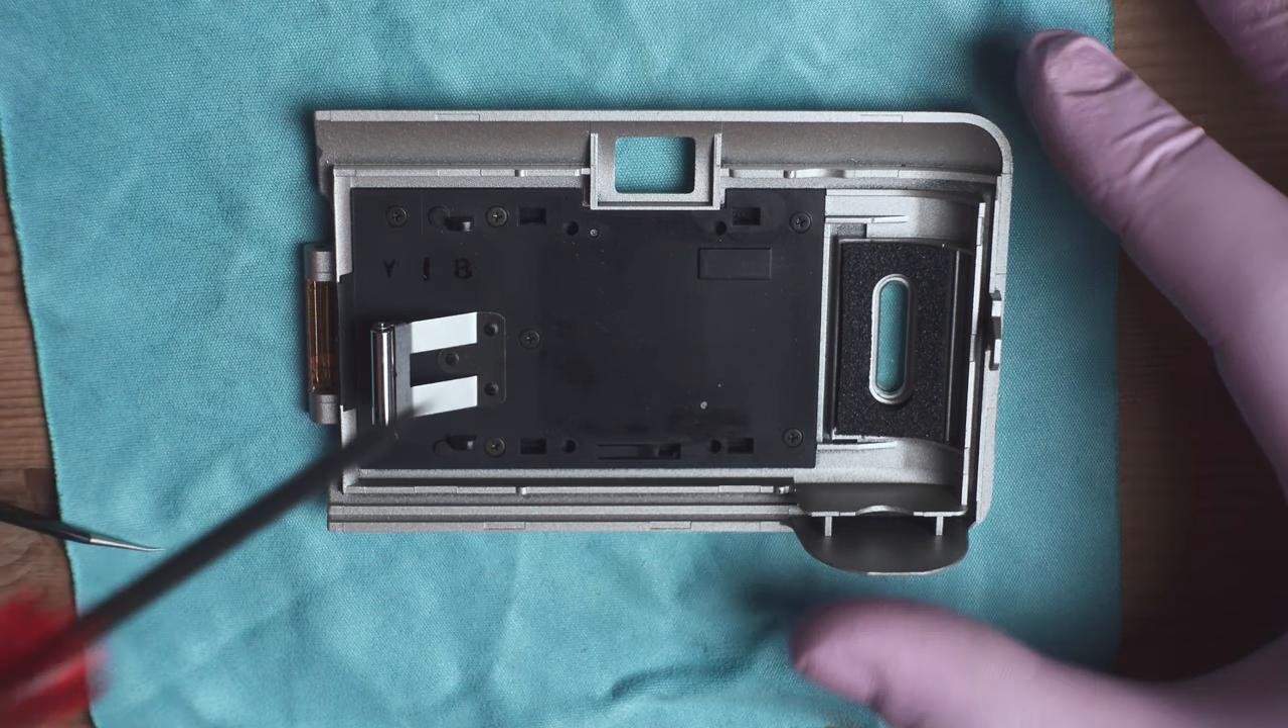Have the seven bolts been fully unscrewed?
No.